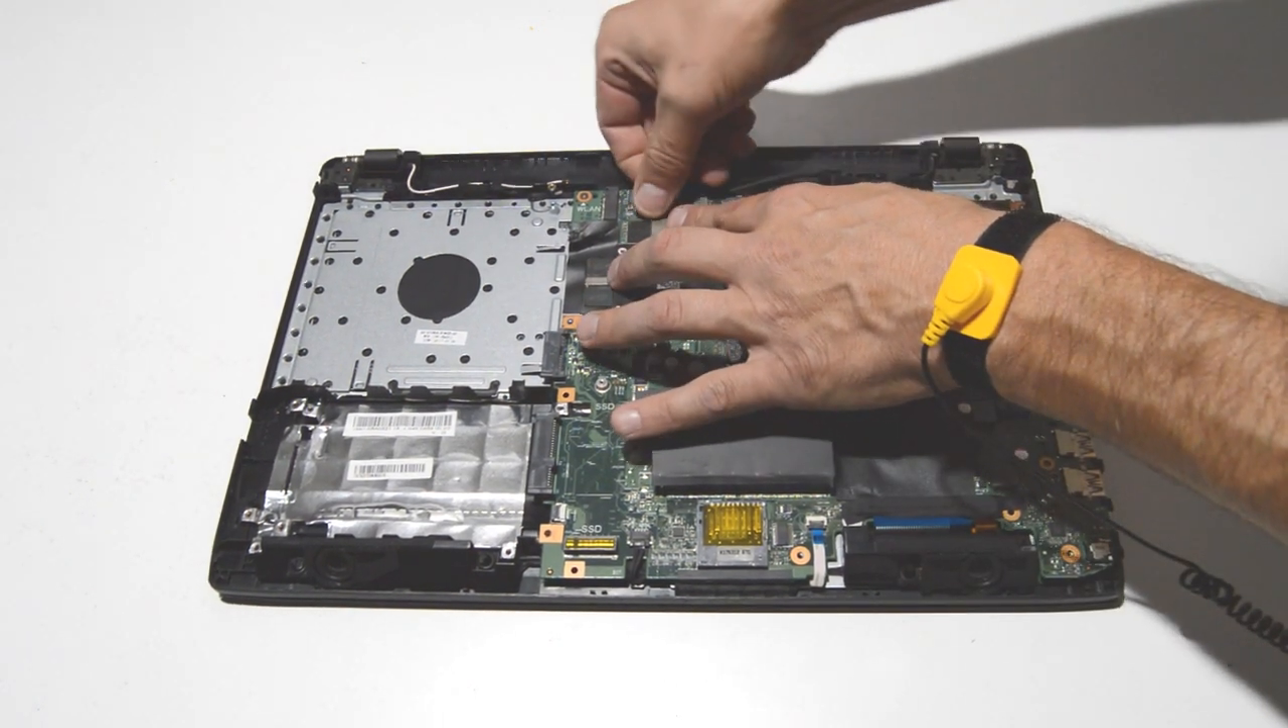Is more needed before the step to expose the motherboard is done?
No.